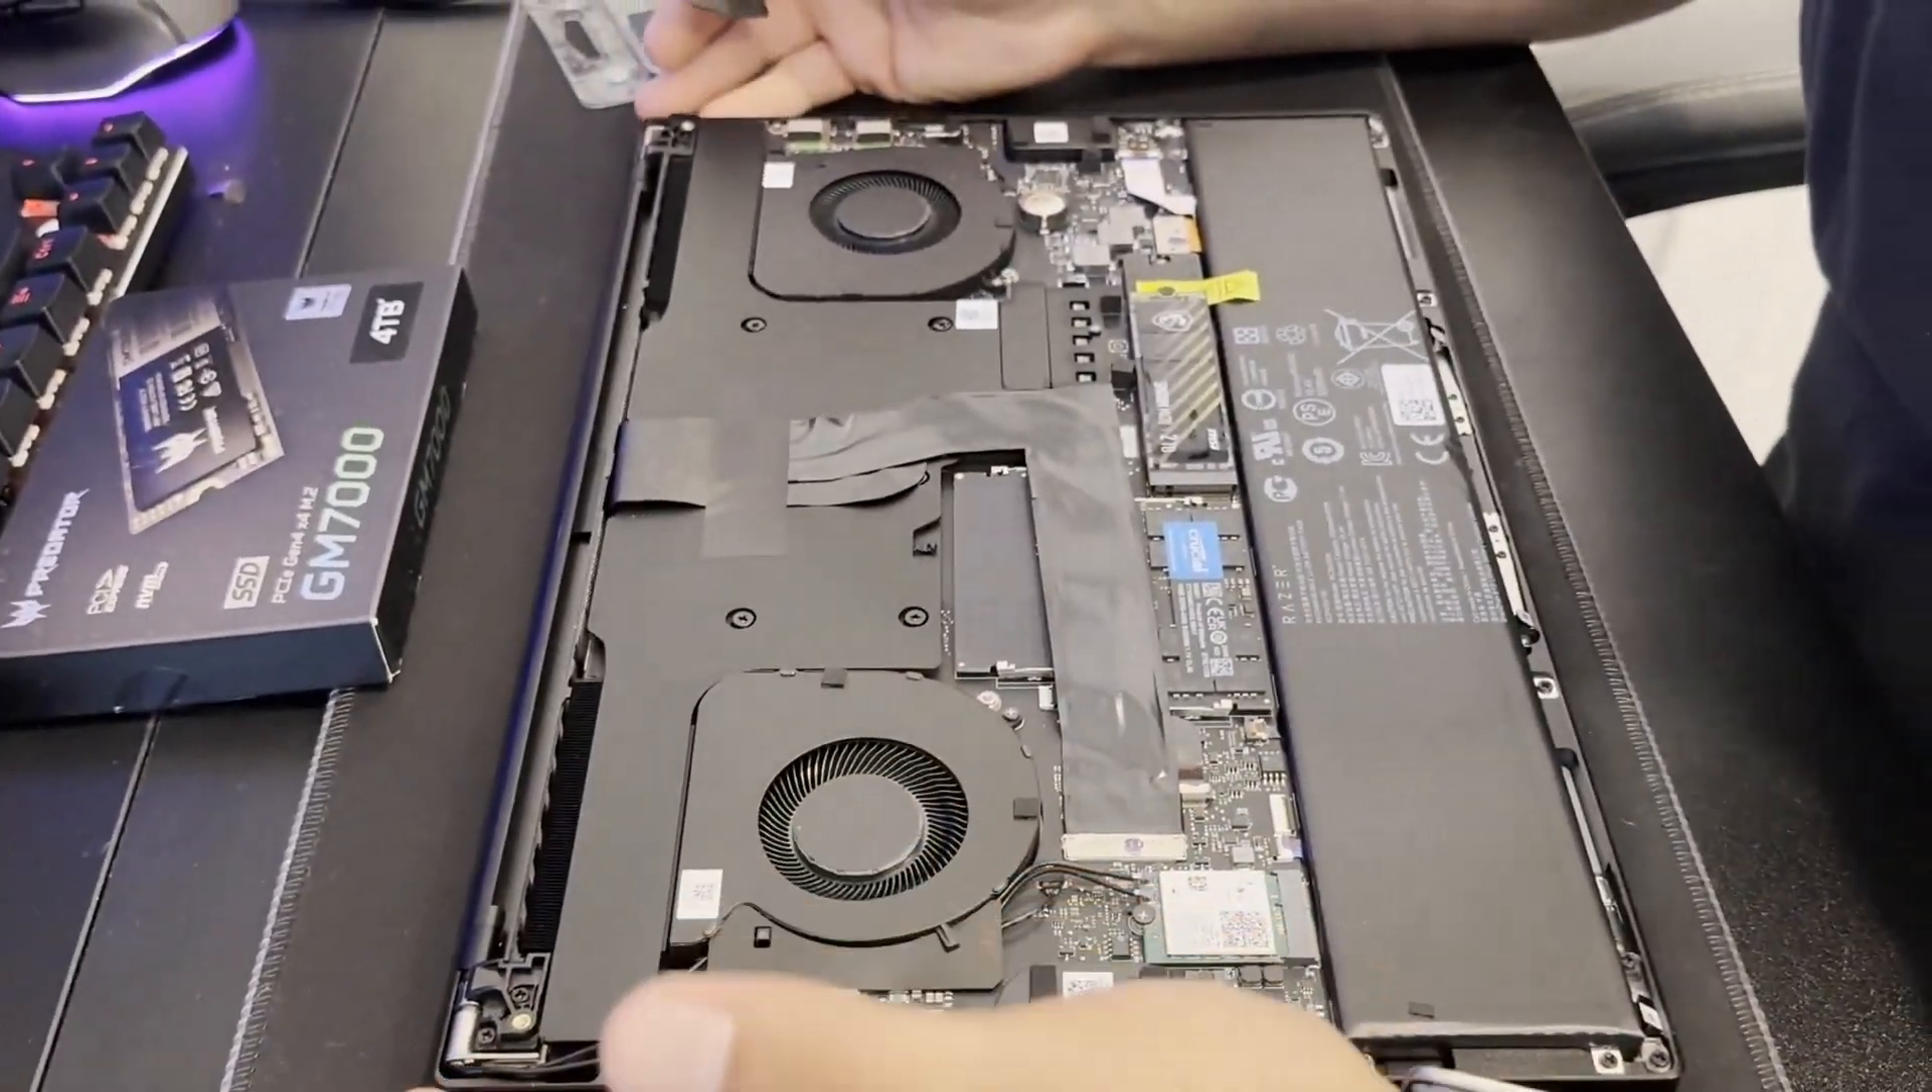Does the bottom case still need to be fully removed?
No.